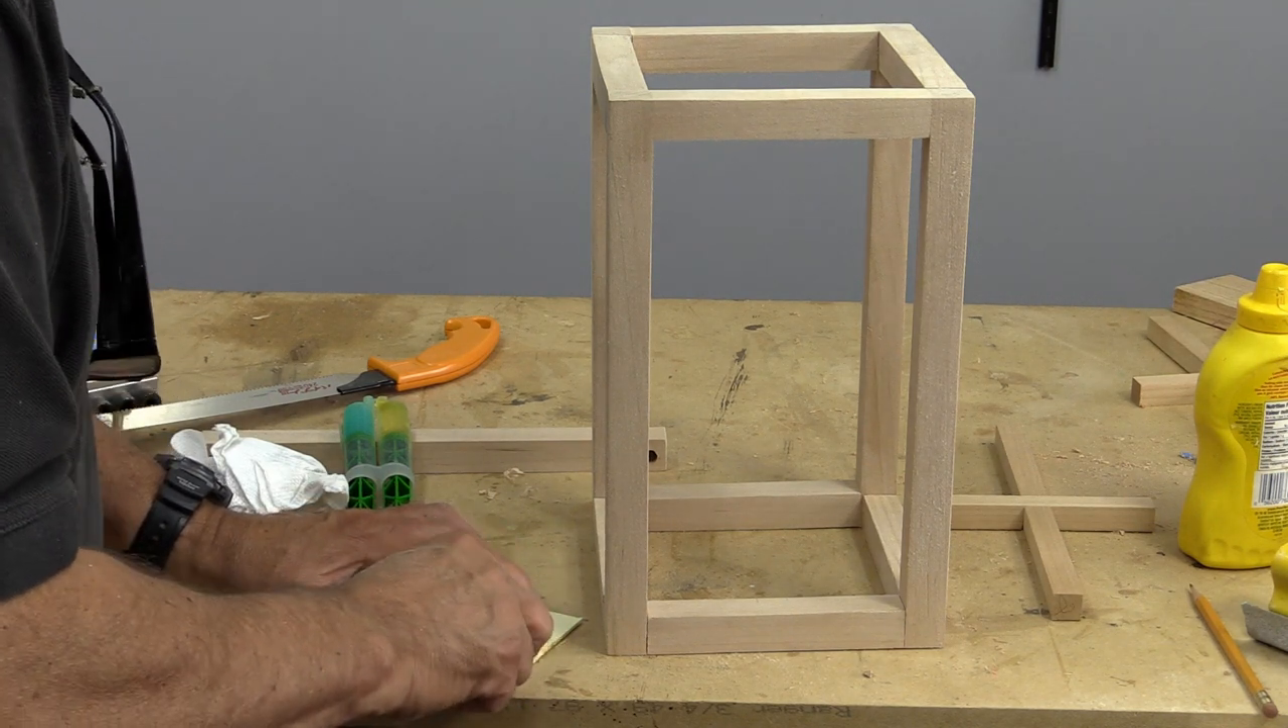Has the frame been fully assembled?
Yes.